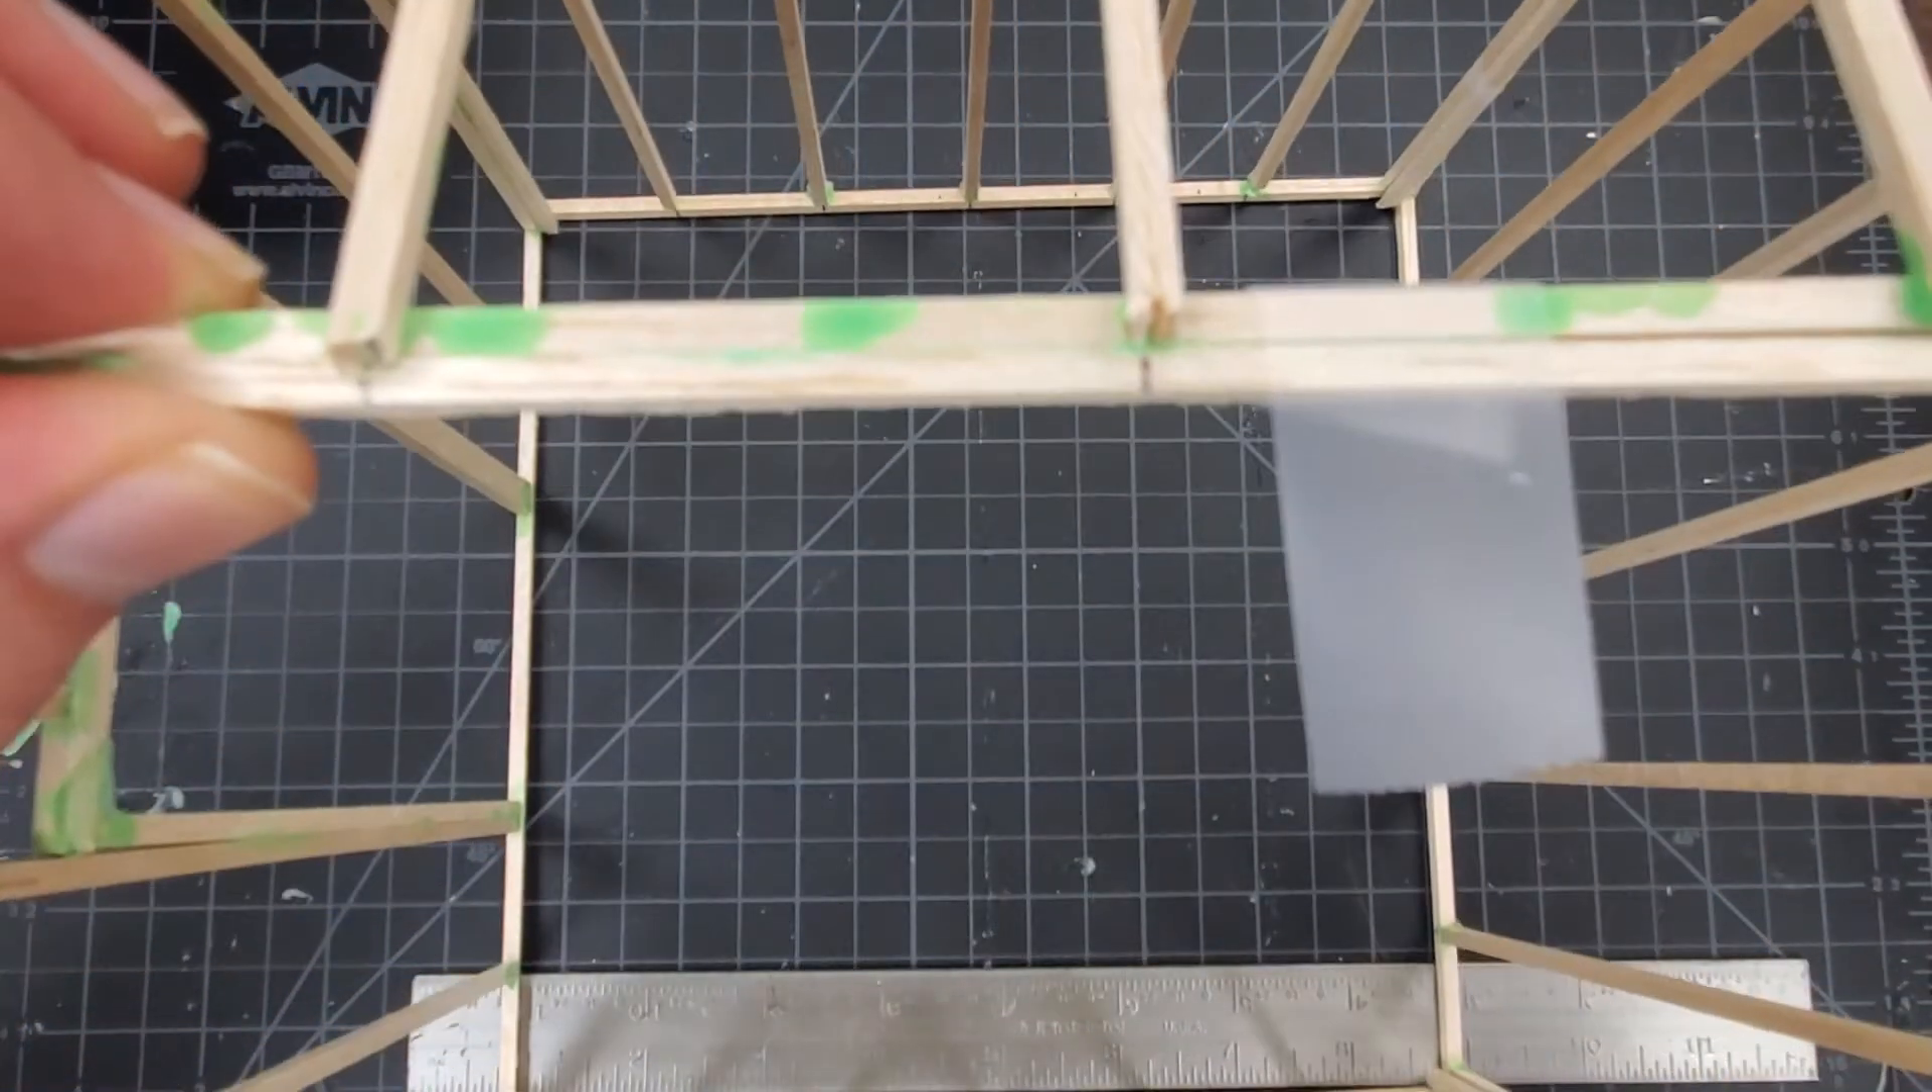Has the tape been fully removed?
No.